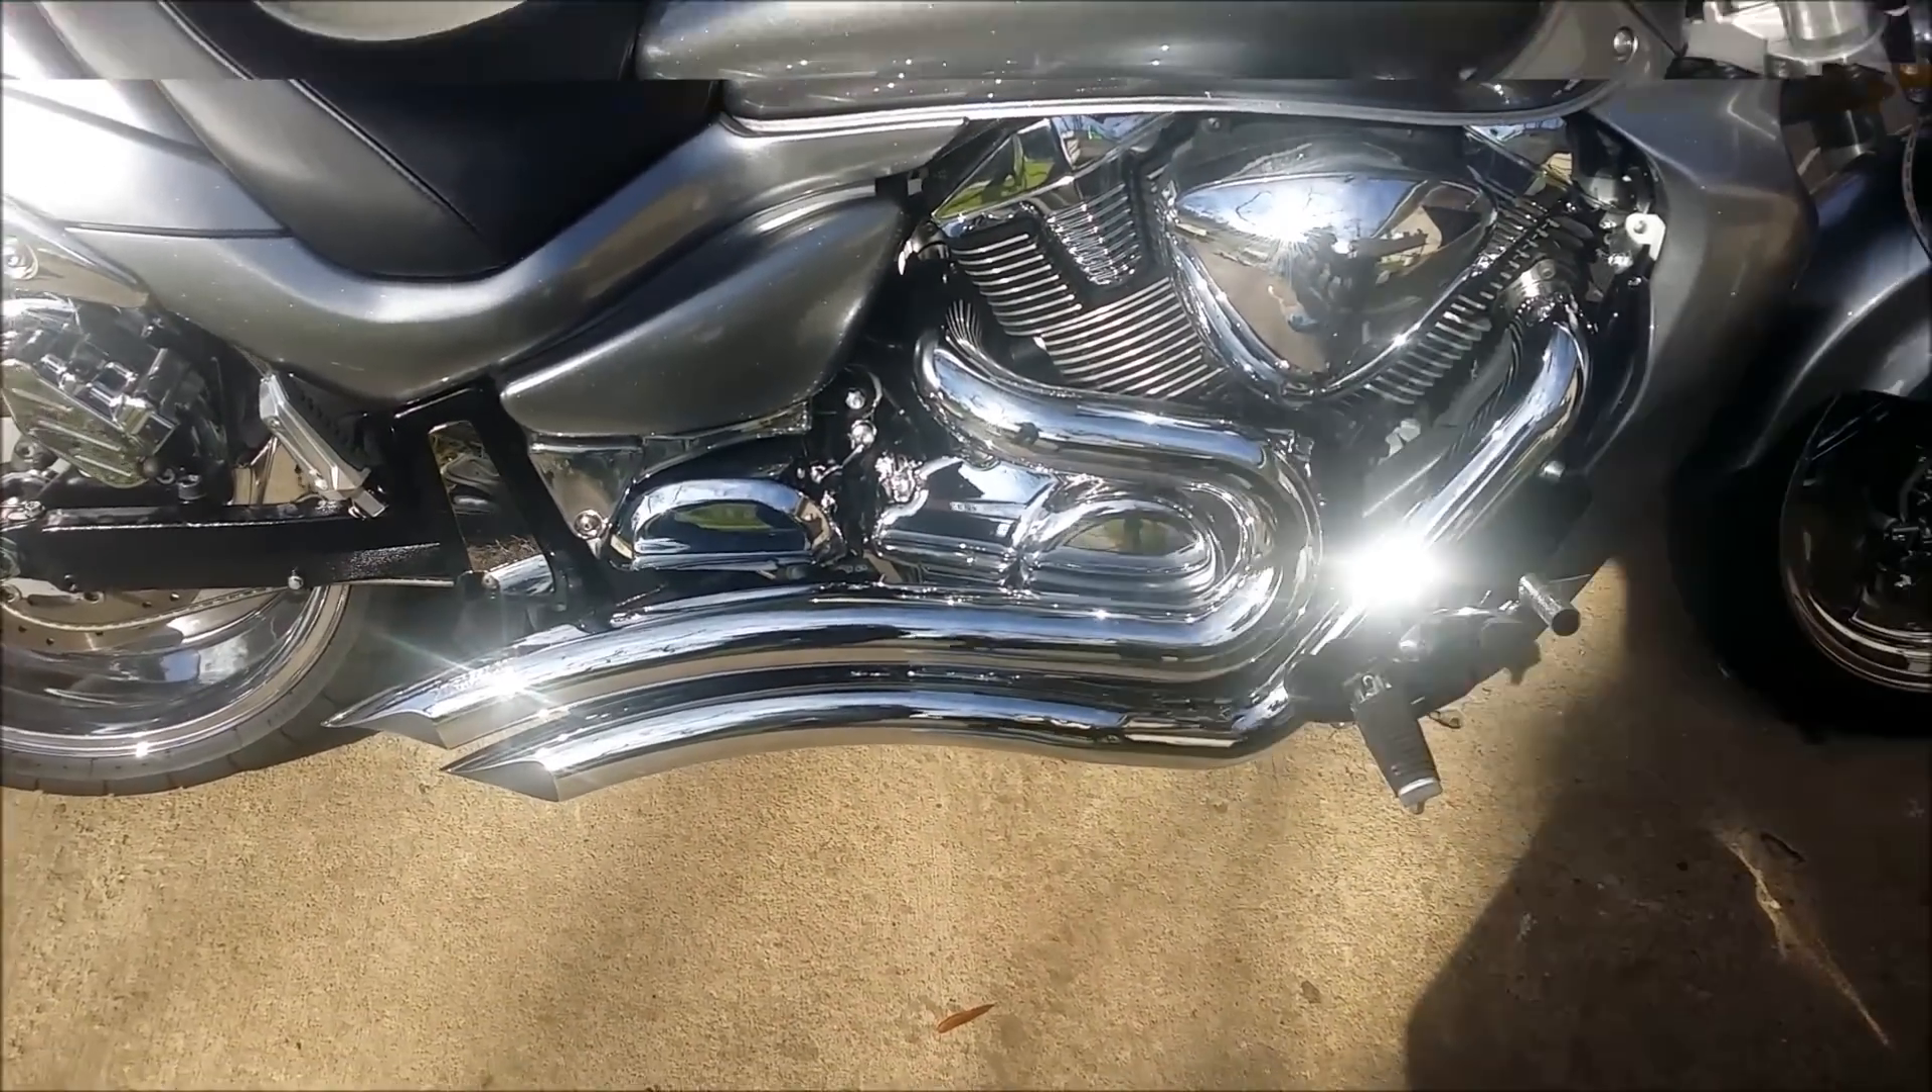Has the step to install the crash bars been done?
No.